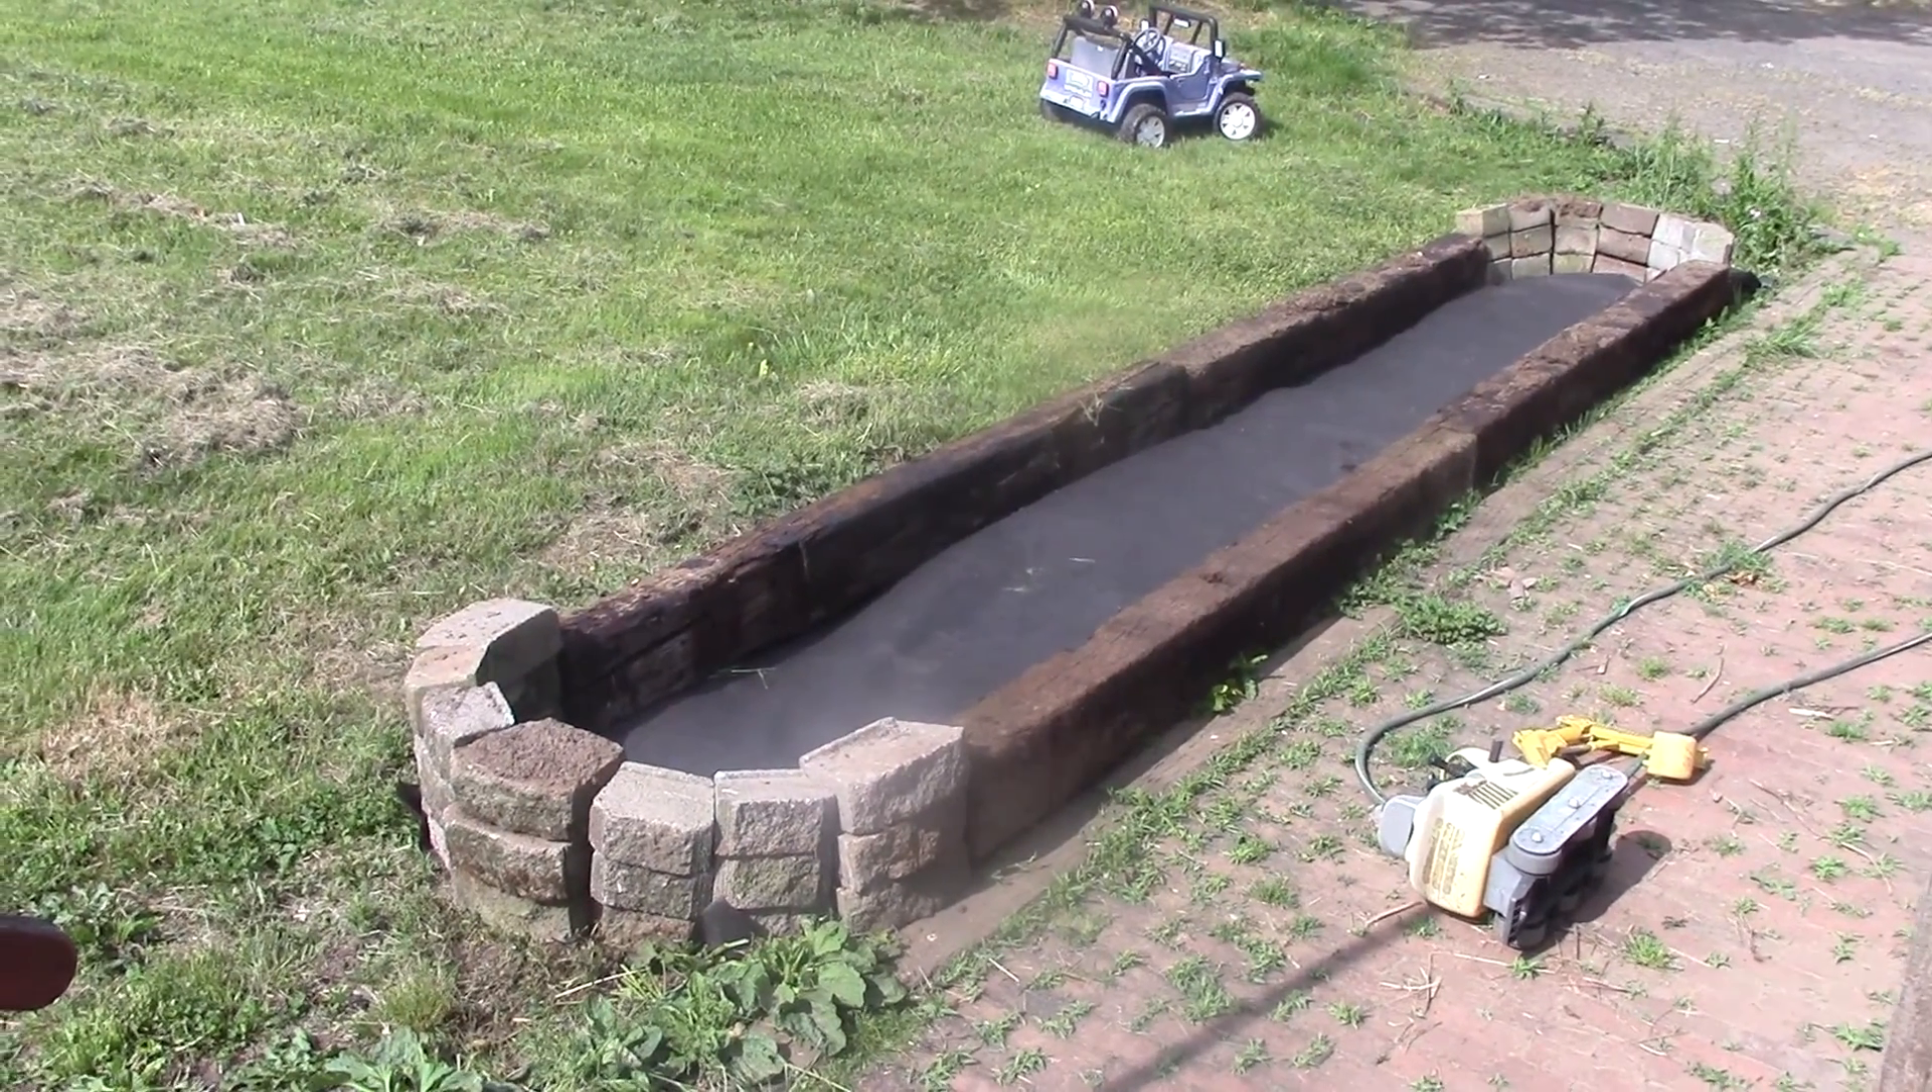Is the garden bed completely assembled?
Yes.